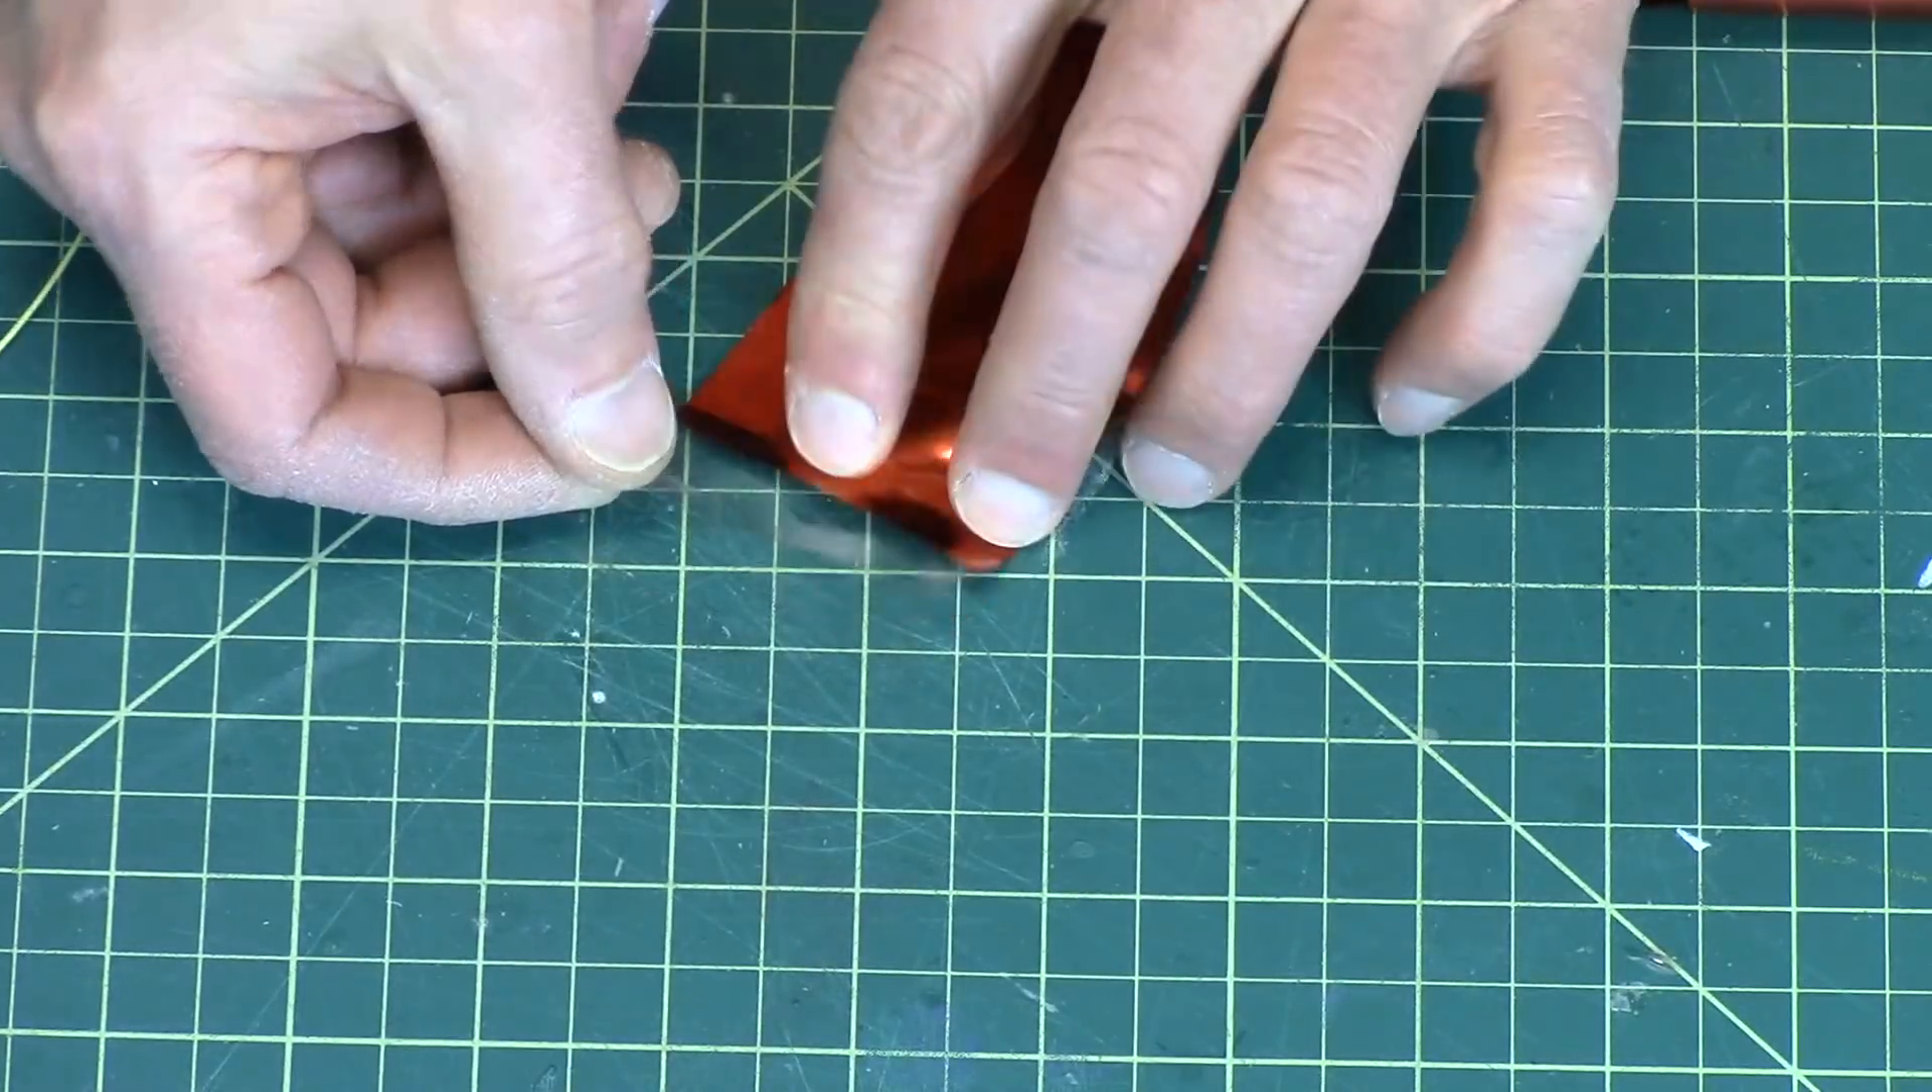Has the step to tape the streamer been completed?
No.